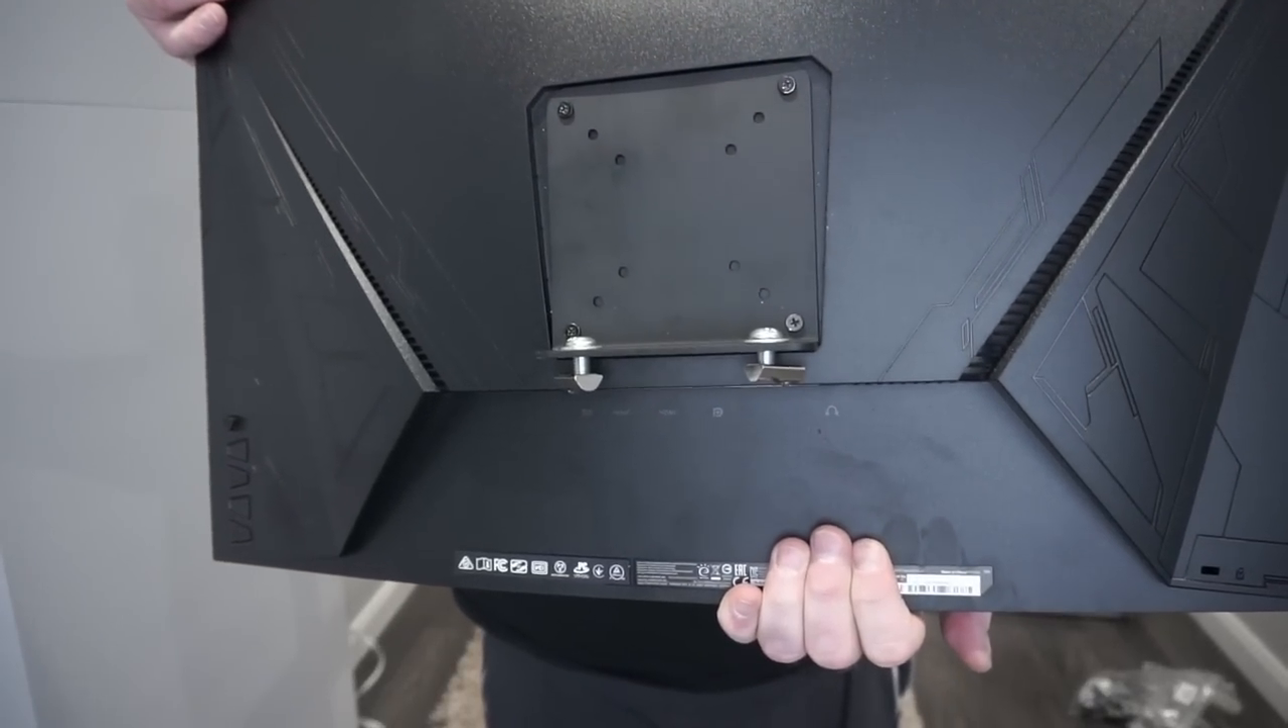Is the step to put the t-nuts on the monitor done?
Yes.